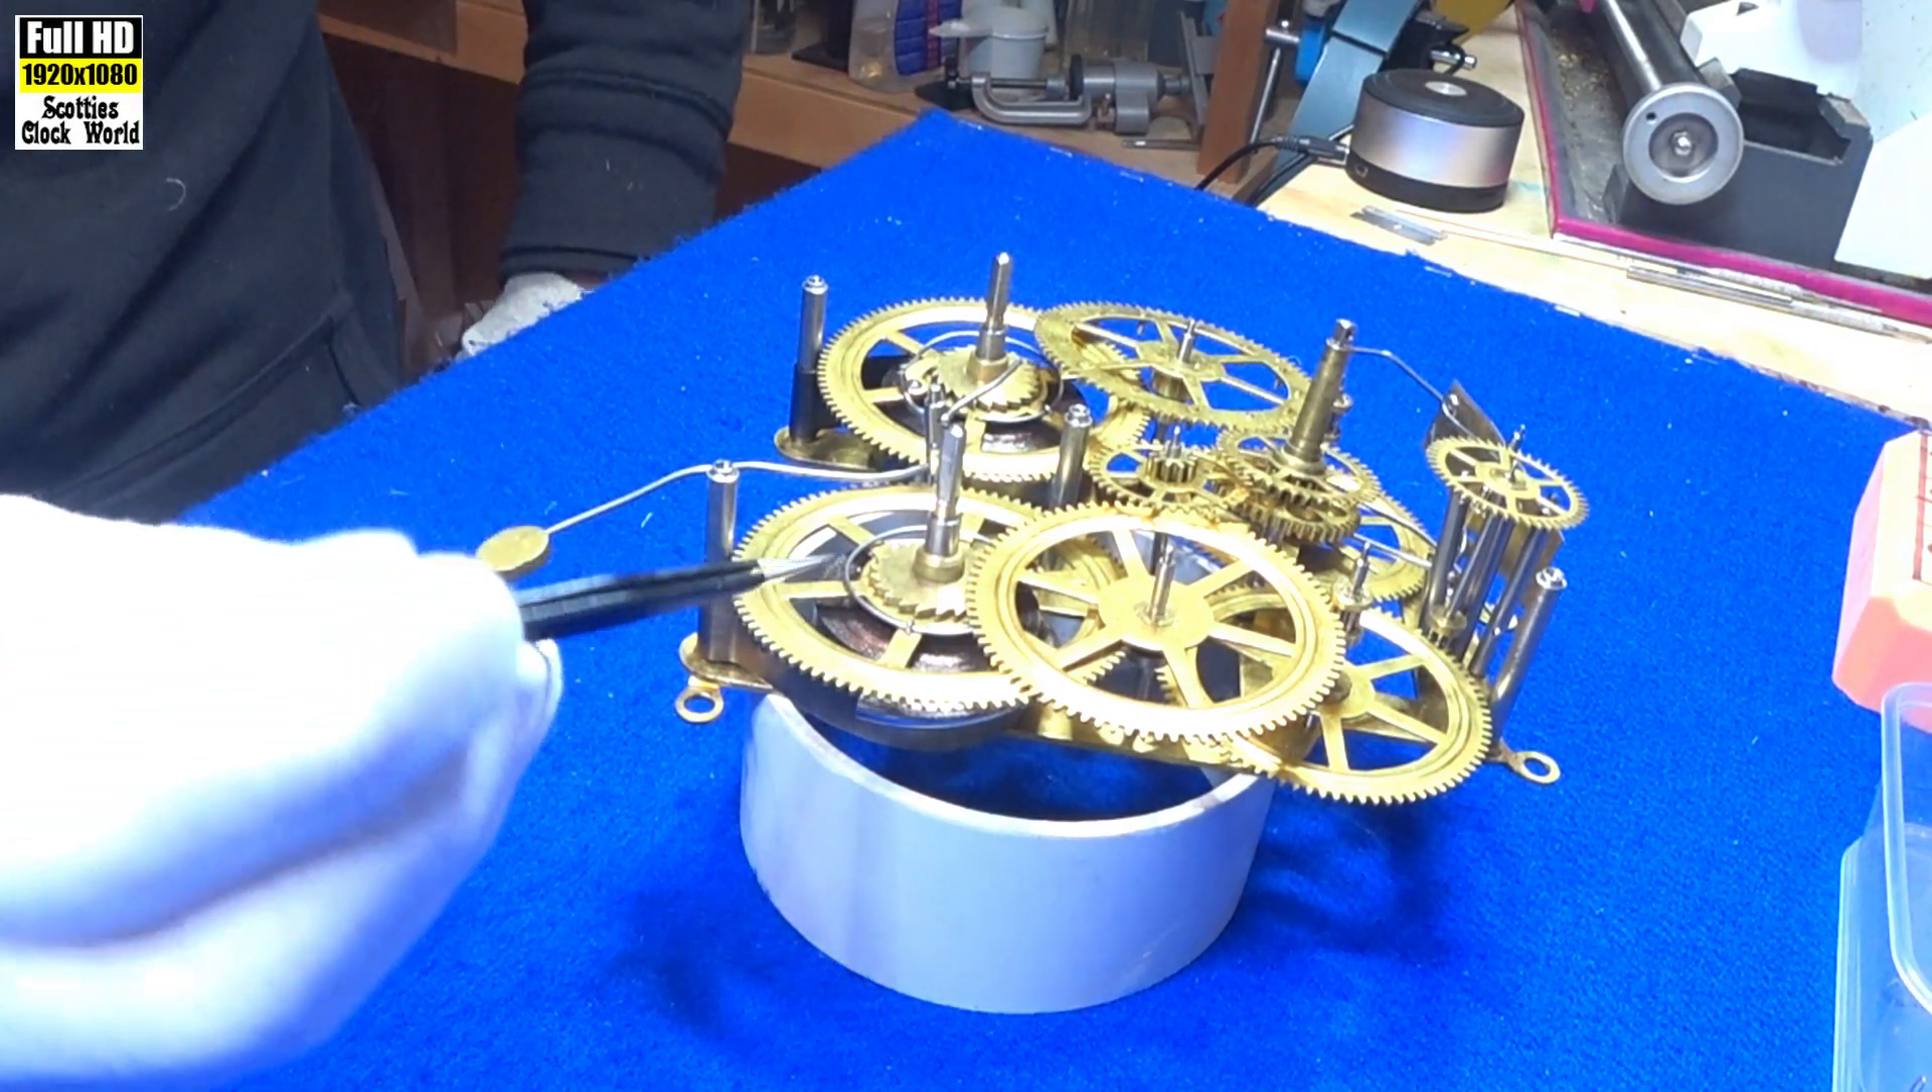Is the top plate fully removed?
Yes.